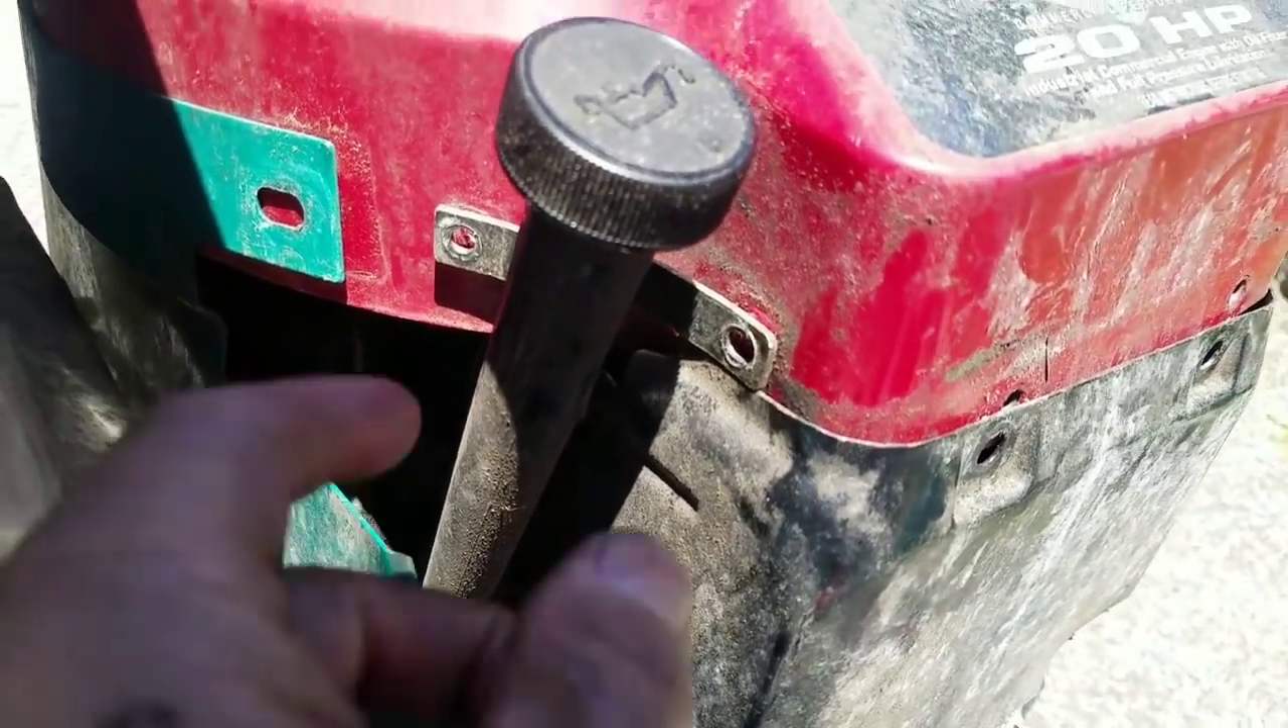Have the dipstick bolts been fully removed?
Yes.